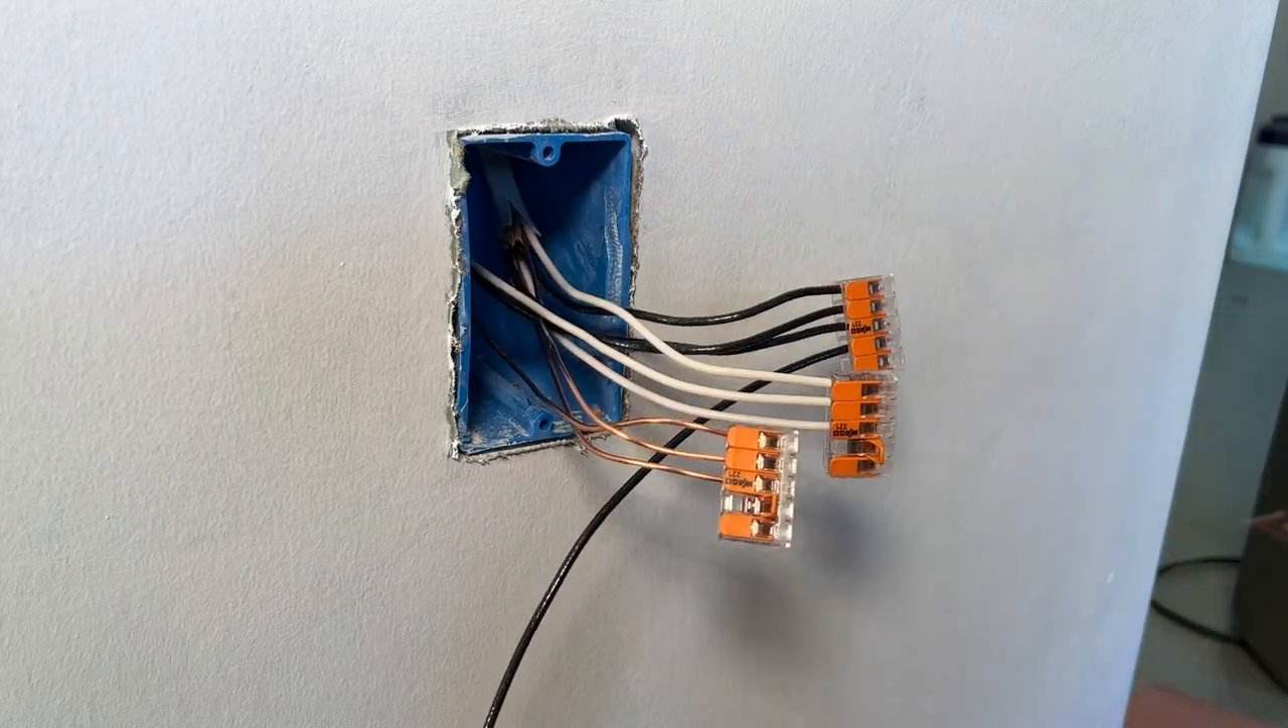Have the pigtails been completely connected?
No.